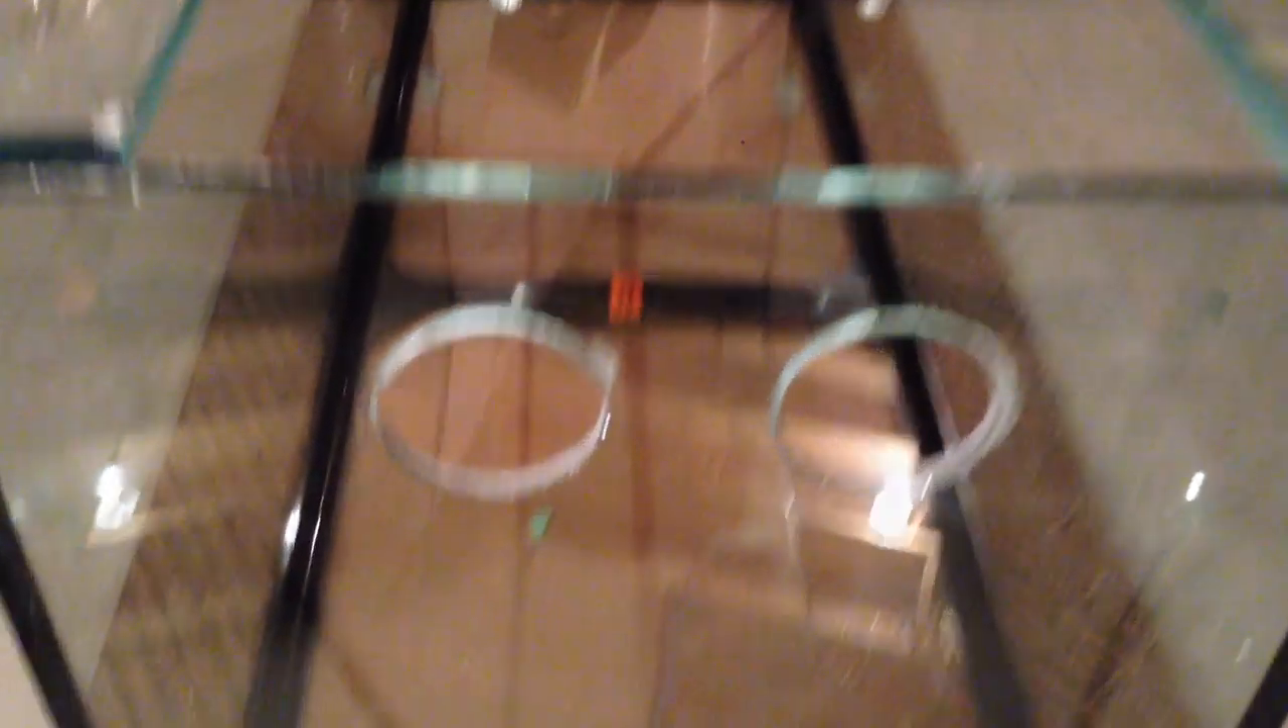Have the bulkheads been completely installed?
No.